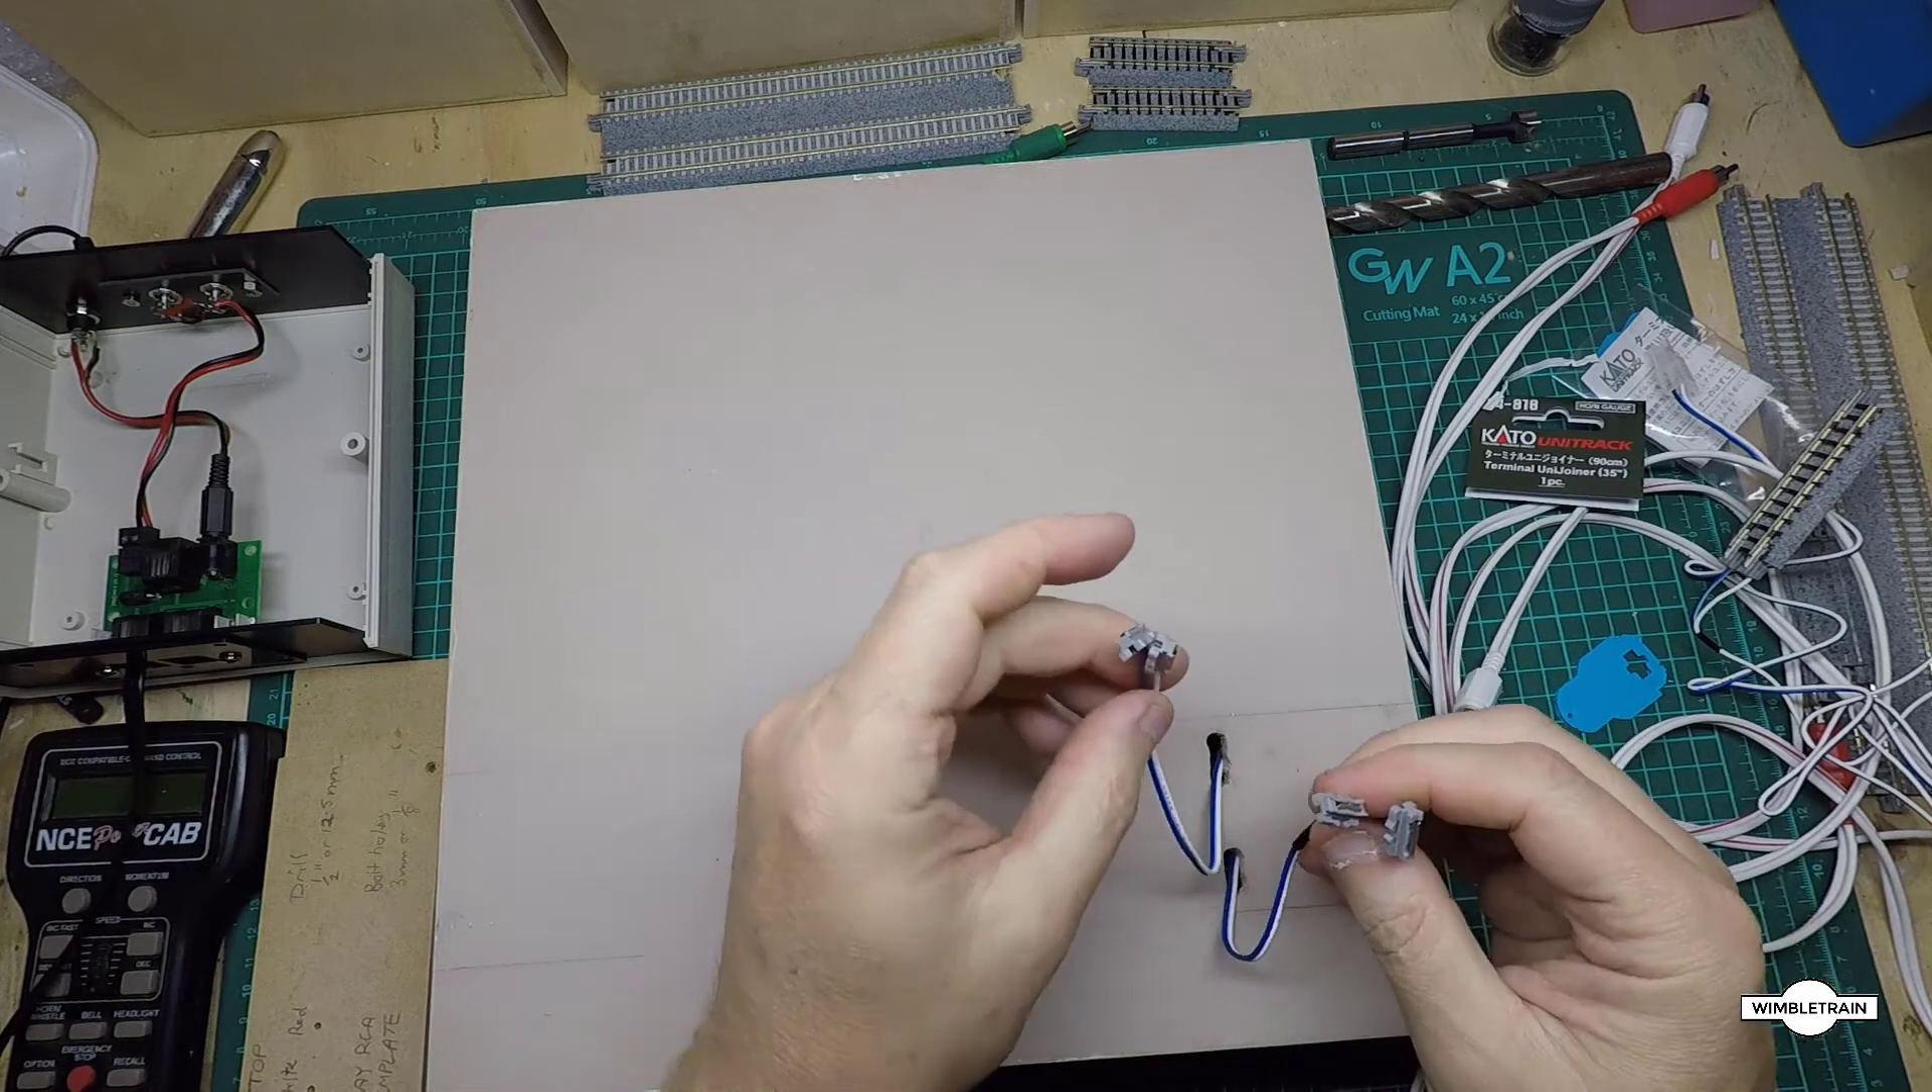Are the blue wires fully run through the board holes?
Yes.